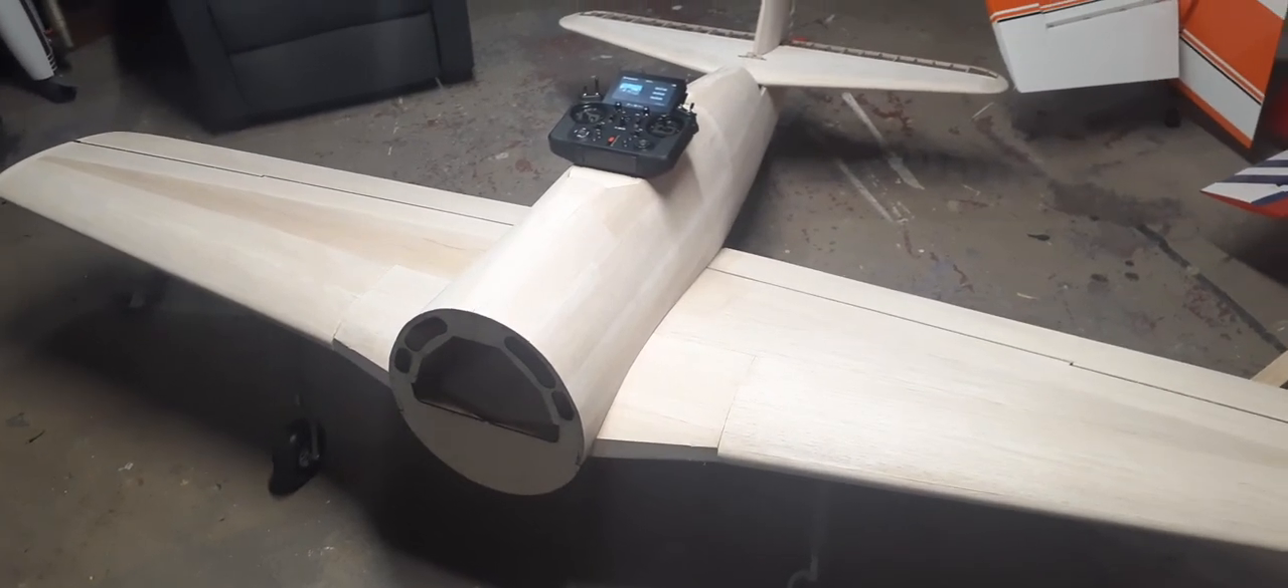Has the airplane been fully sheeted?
Yes.